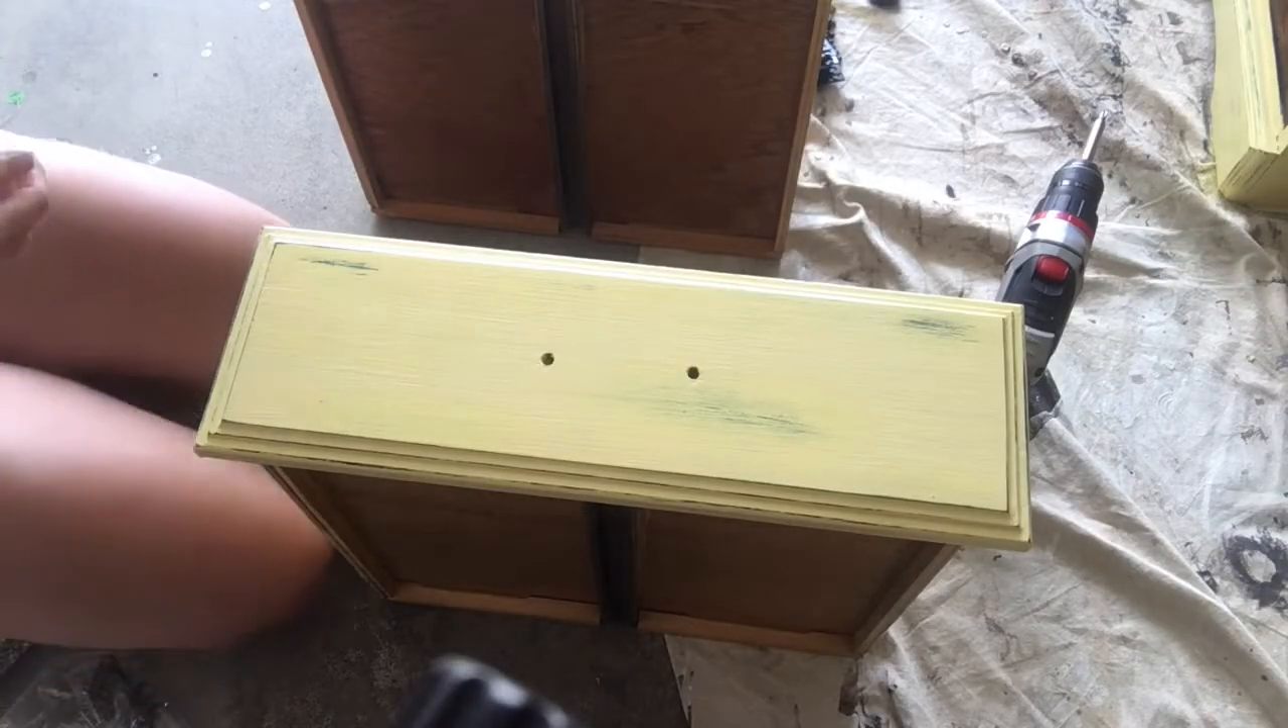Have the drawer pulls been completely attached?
No.